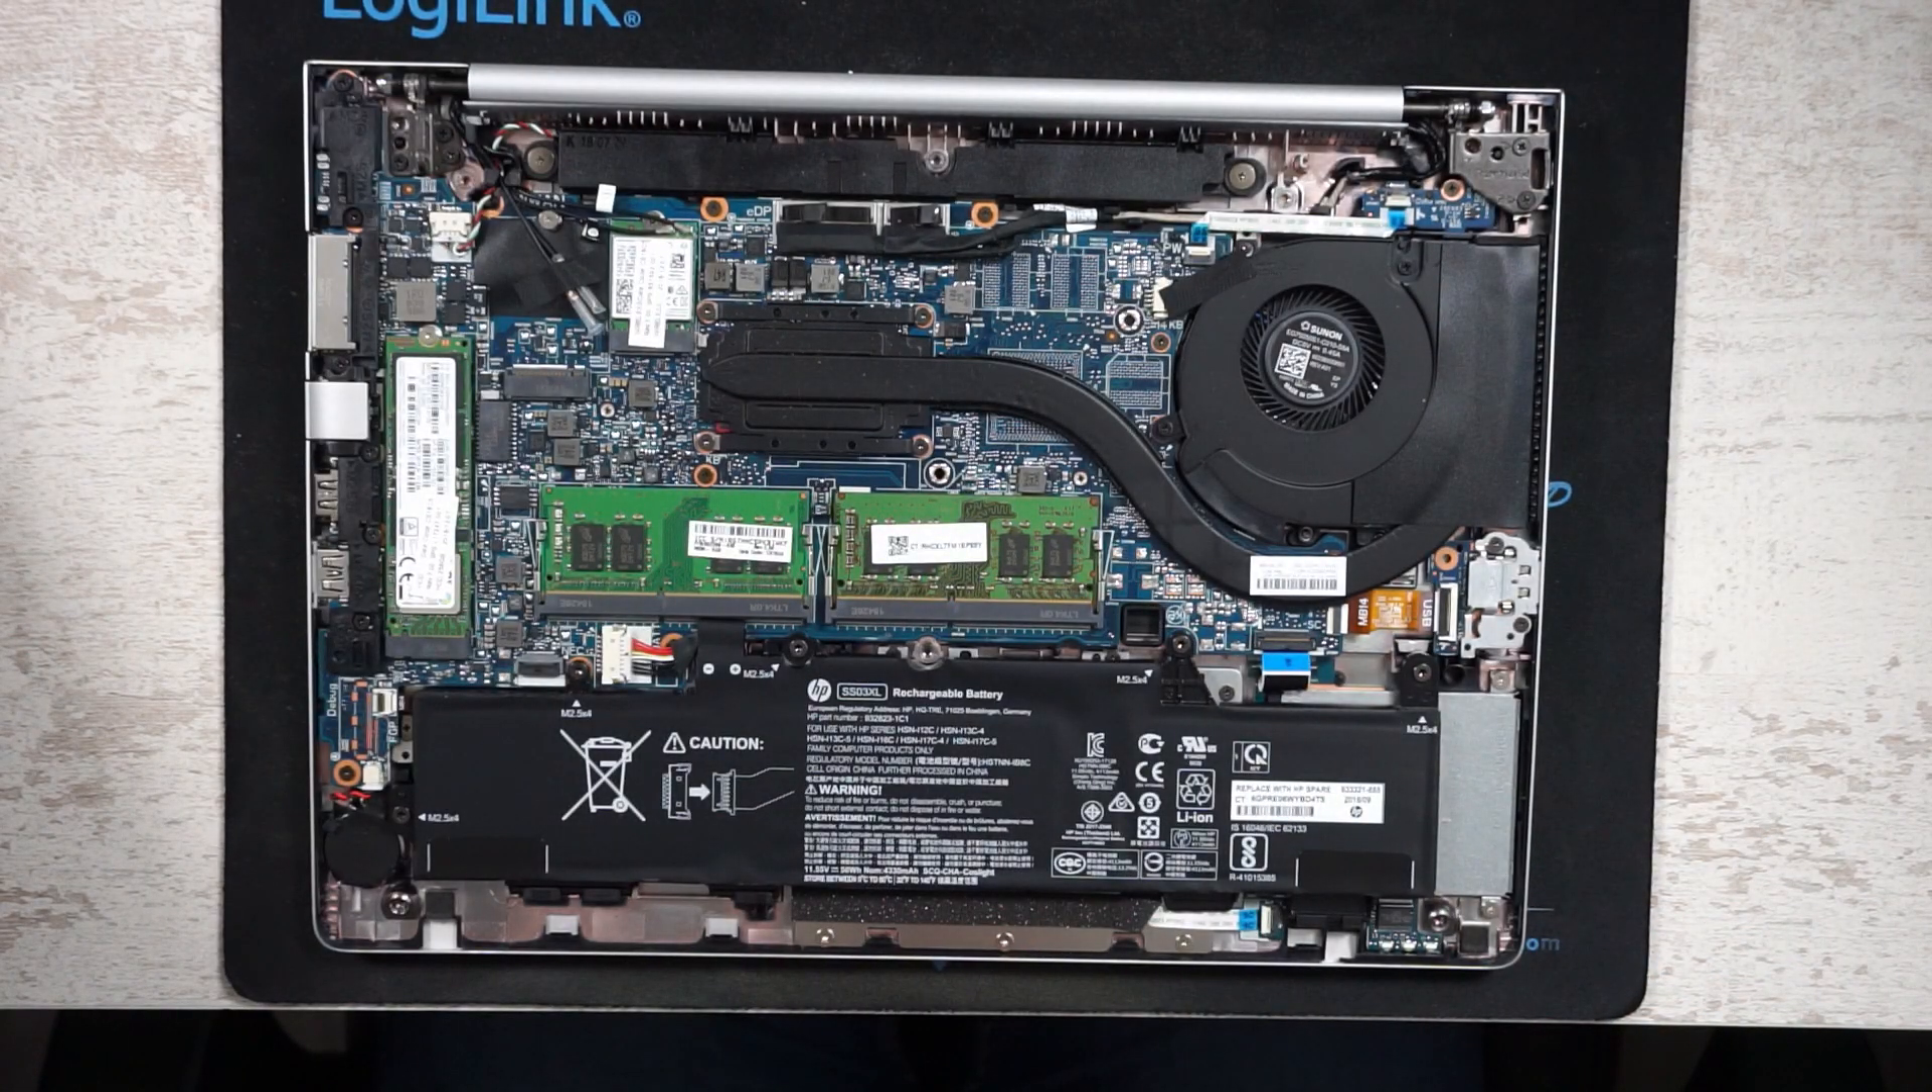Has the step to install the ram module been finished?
Yes.